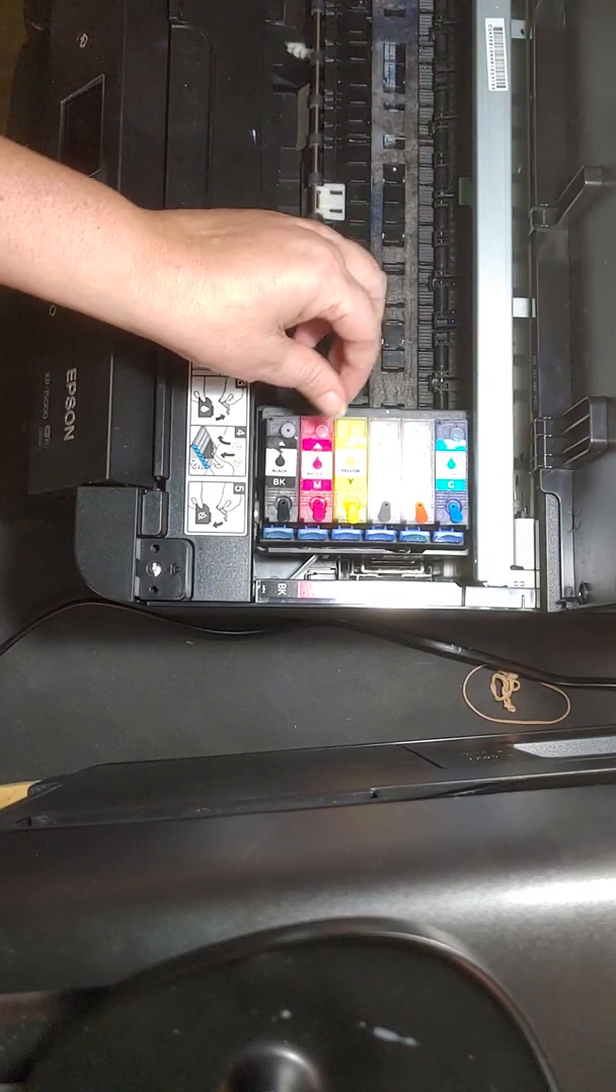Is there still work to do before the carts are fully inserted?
No.